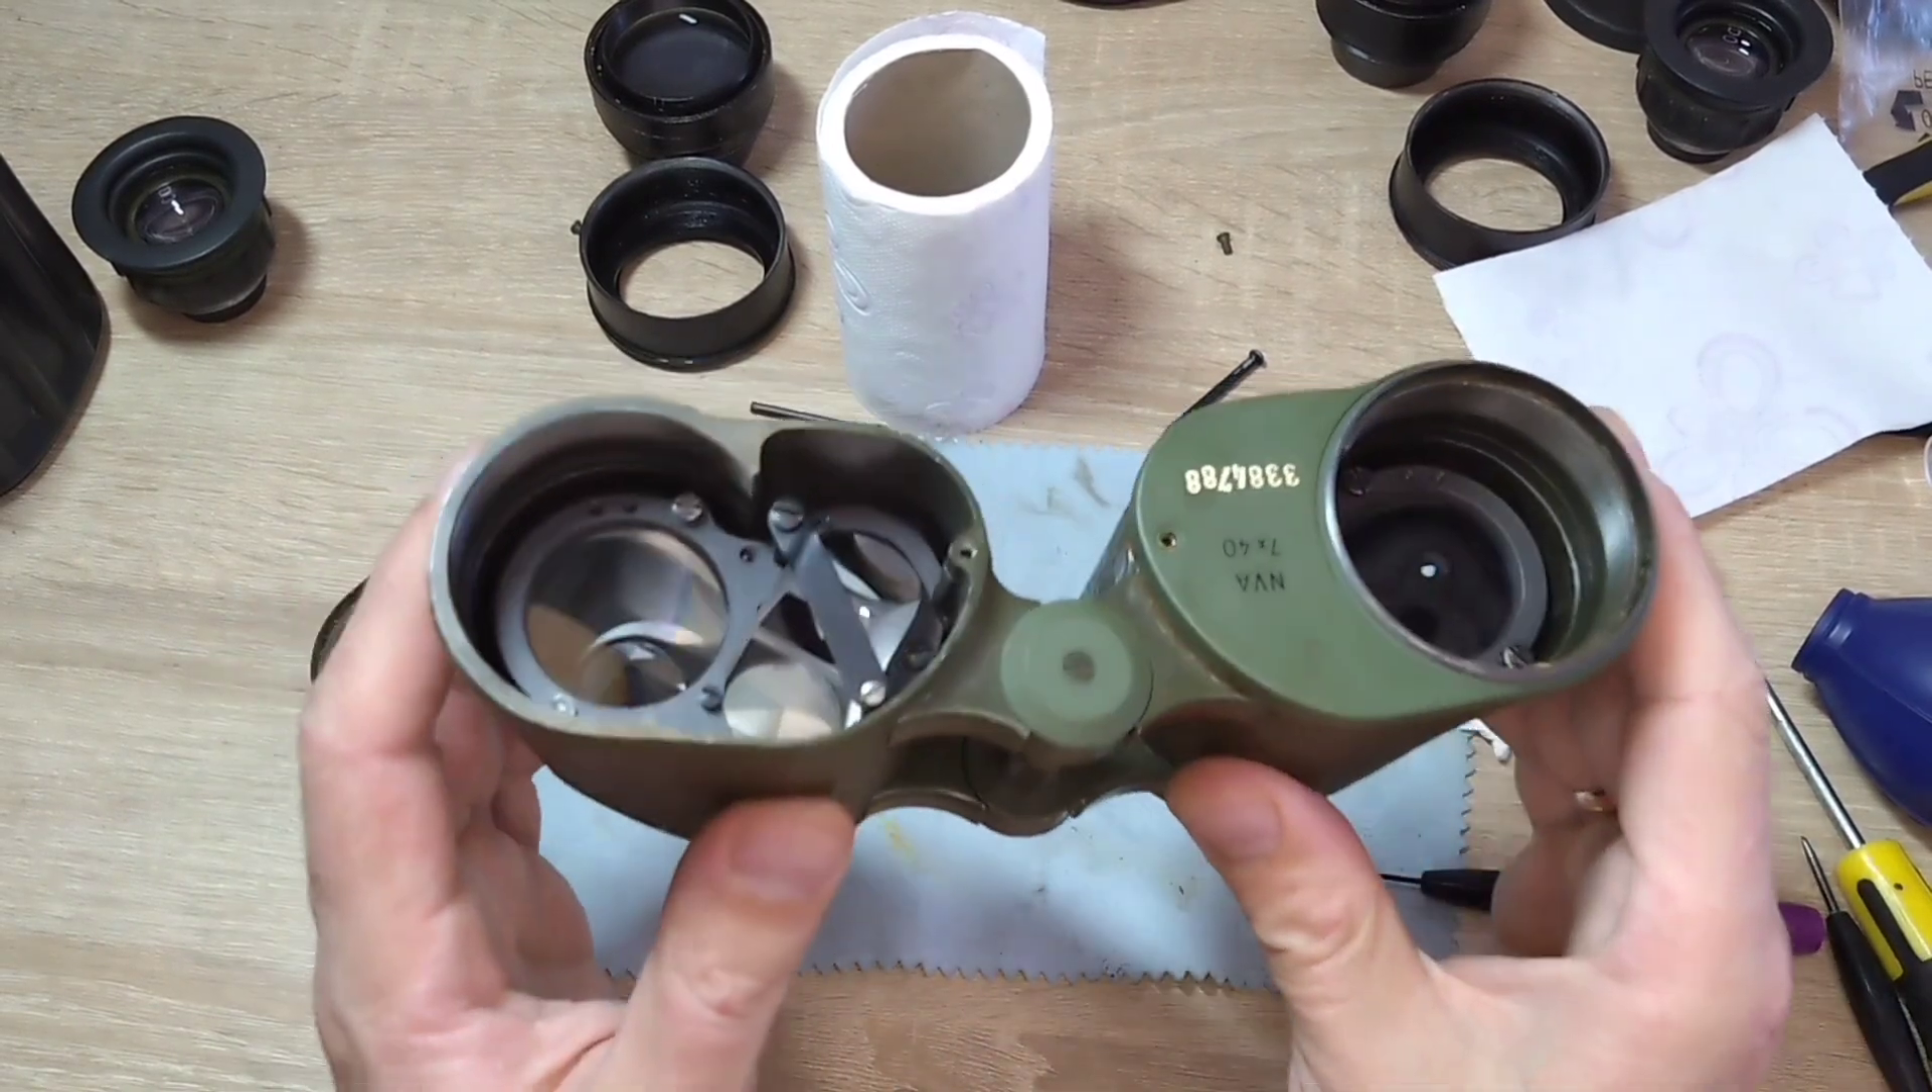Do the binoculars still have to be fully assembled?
Yes.